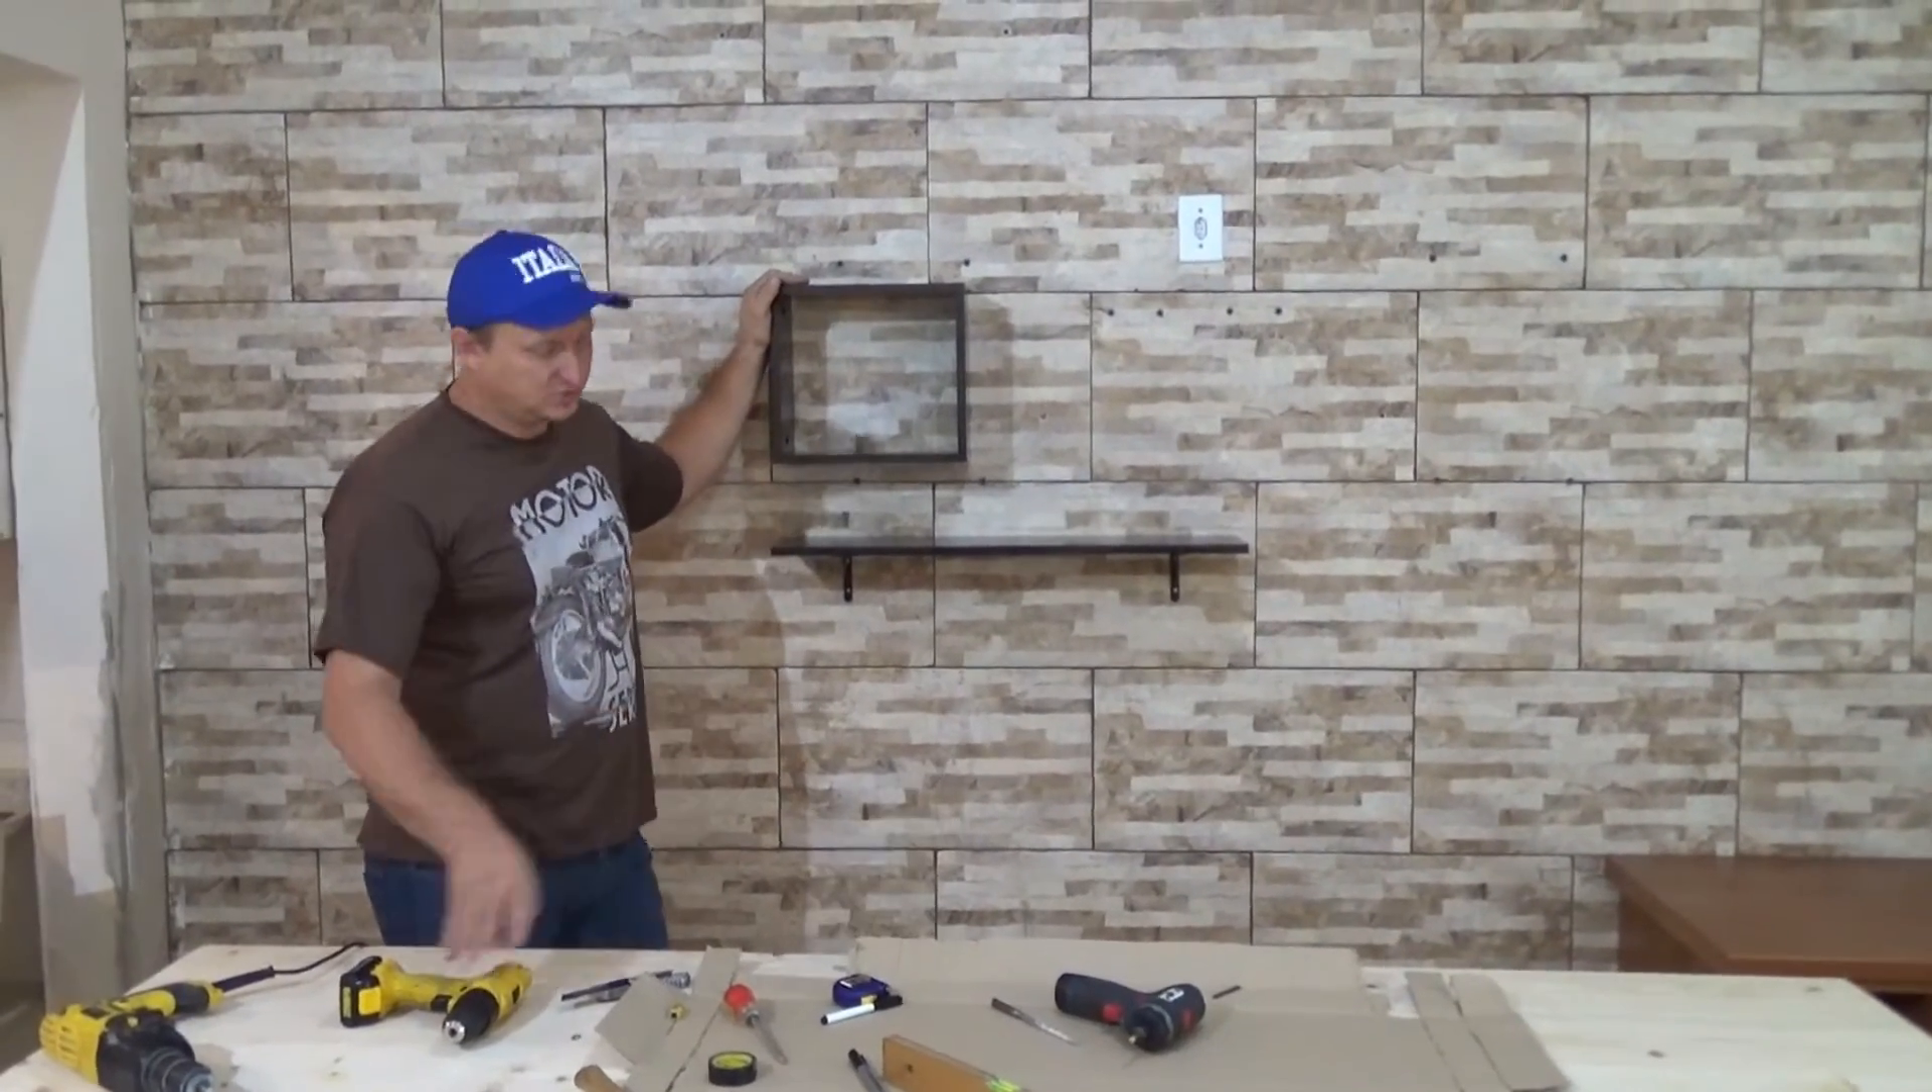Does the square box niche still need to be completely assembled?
No.